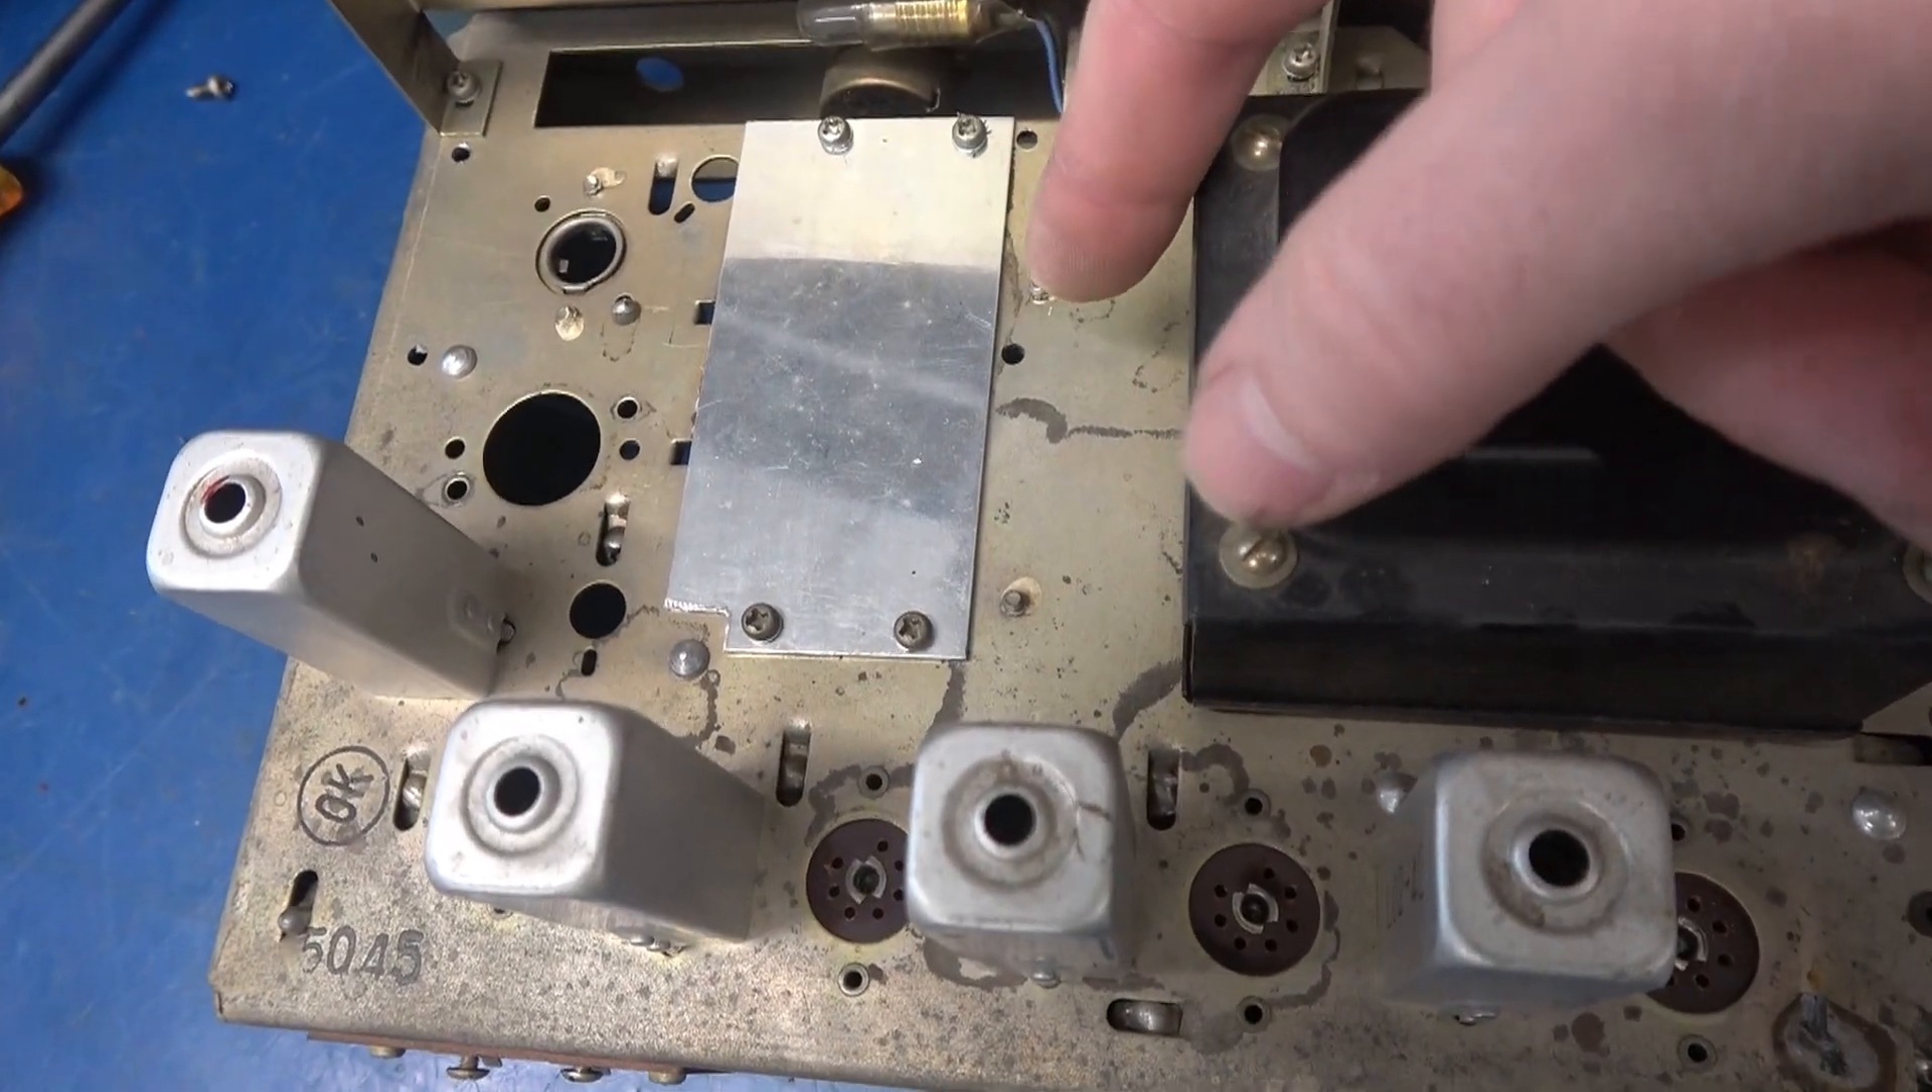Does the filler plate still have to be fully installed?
No.